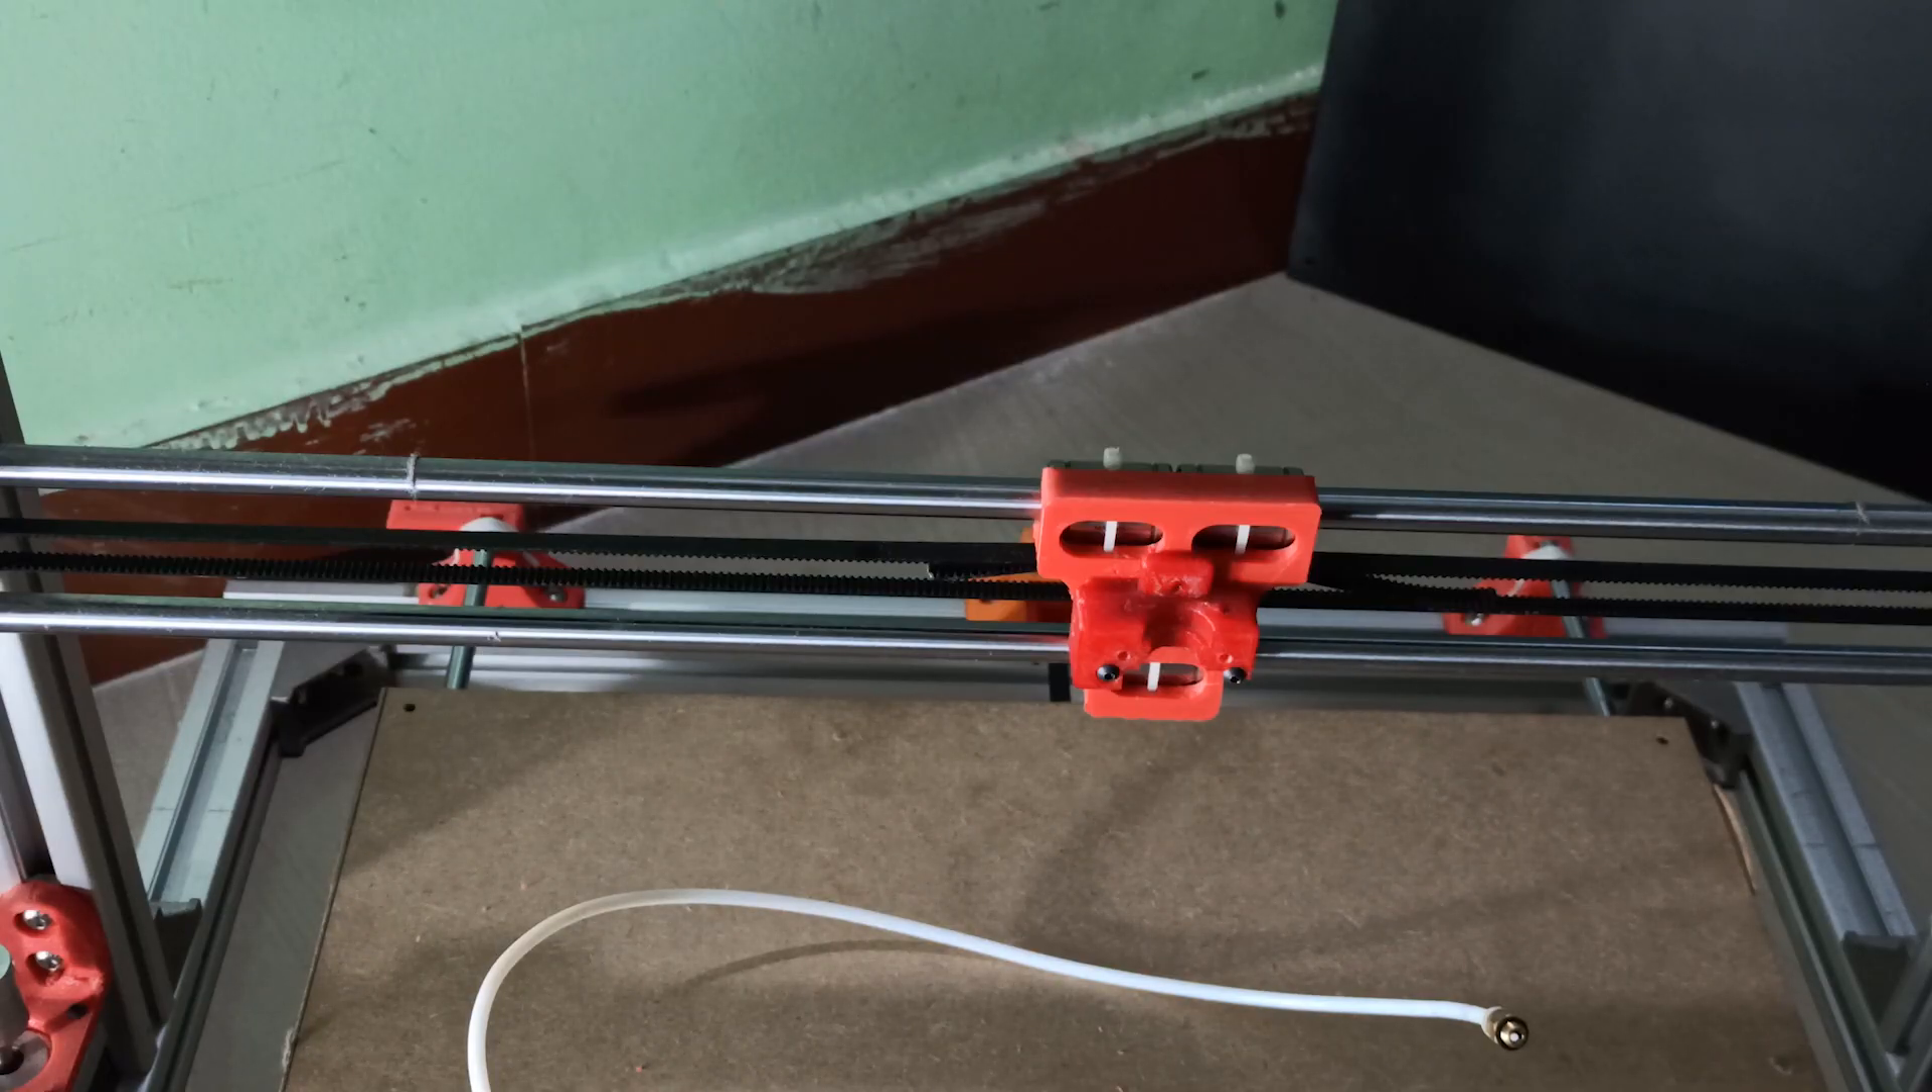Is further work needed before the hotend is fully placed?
Yes.